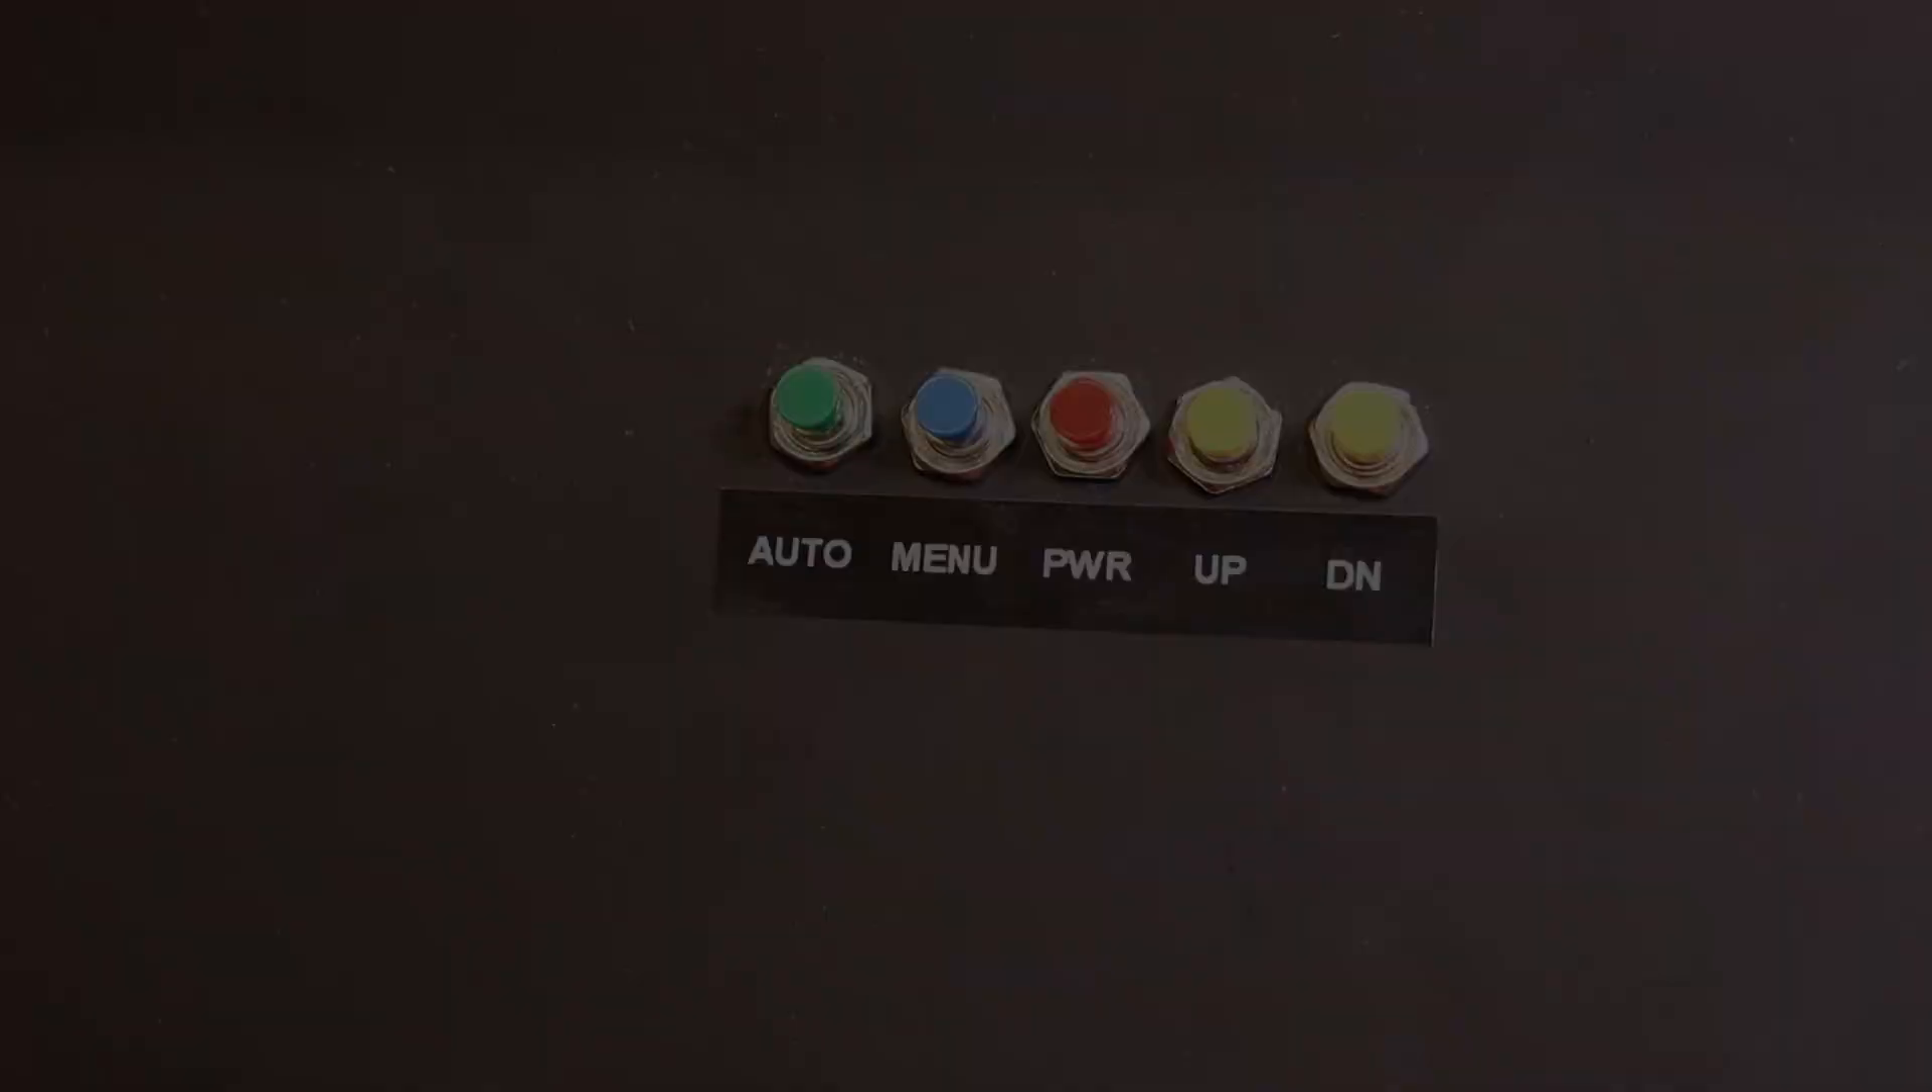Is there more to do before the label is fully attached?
No.